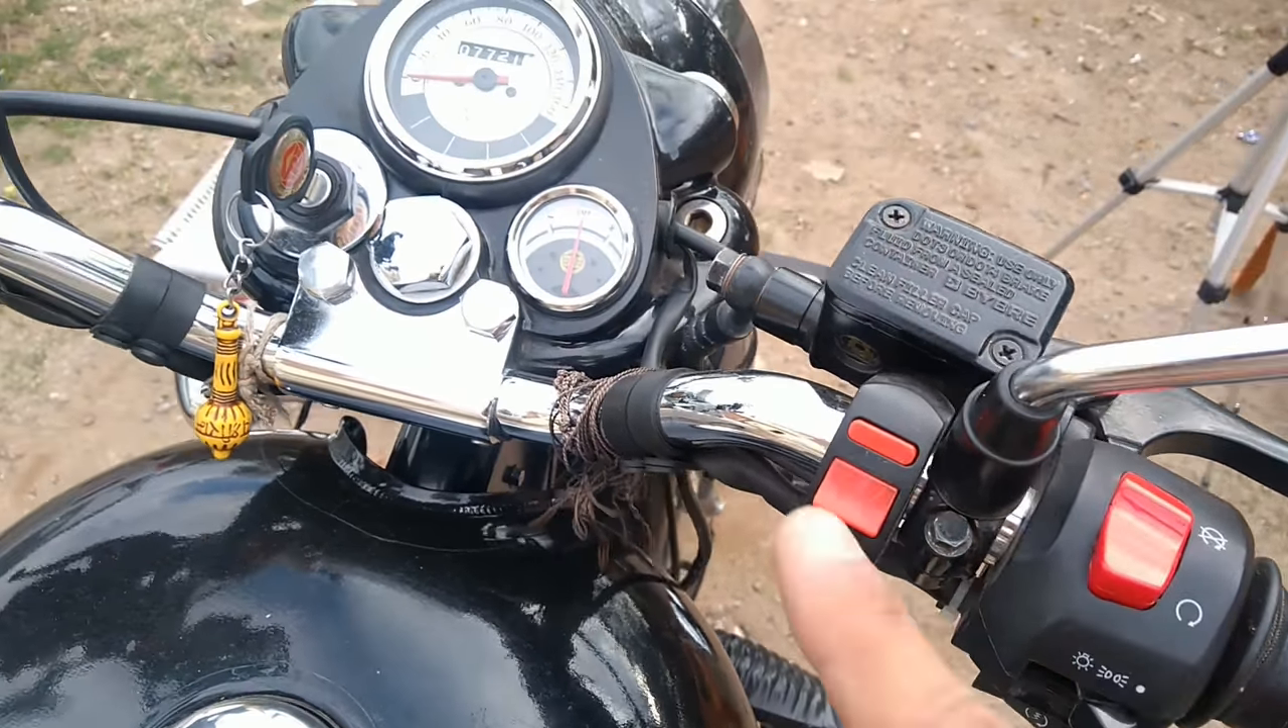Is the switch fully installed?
Yes.